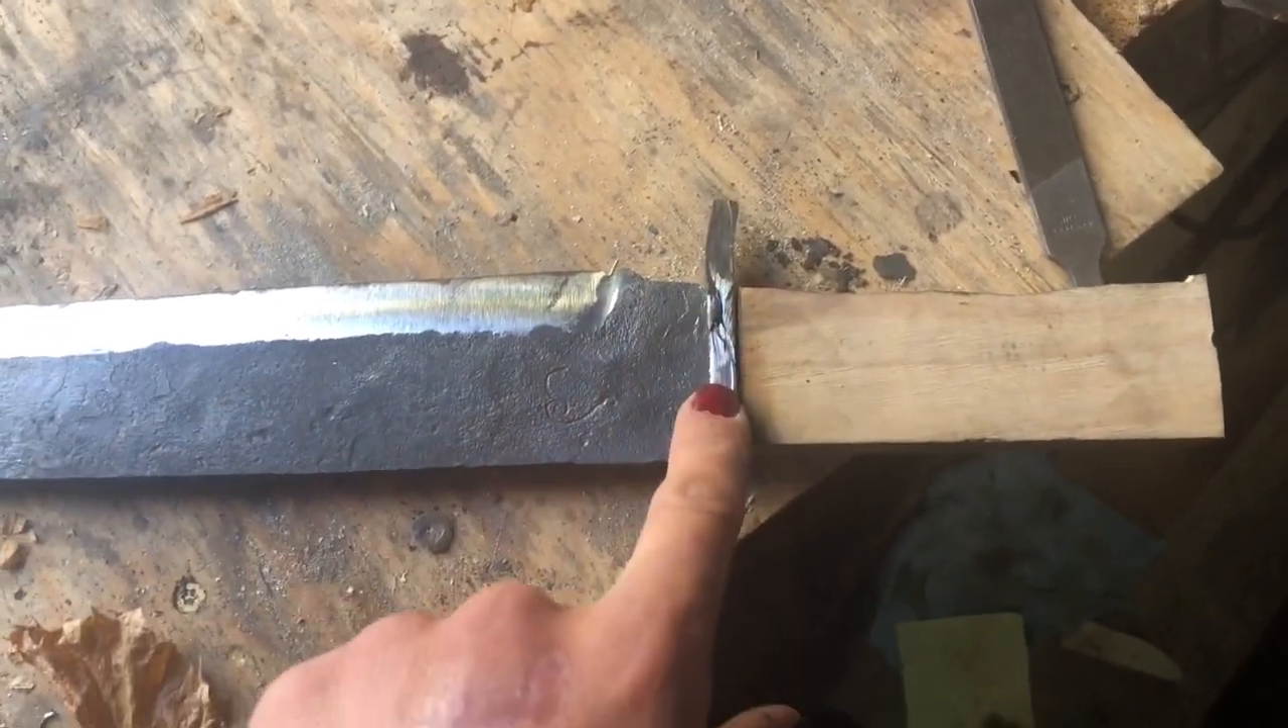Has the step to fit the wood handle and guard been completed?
Yes.